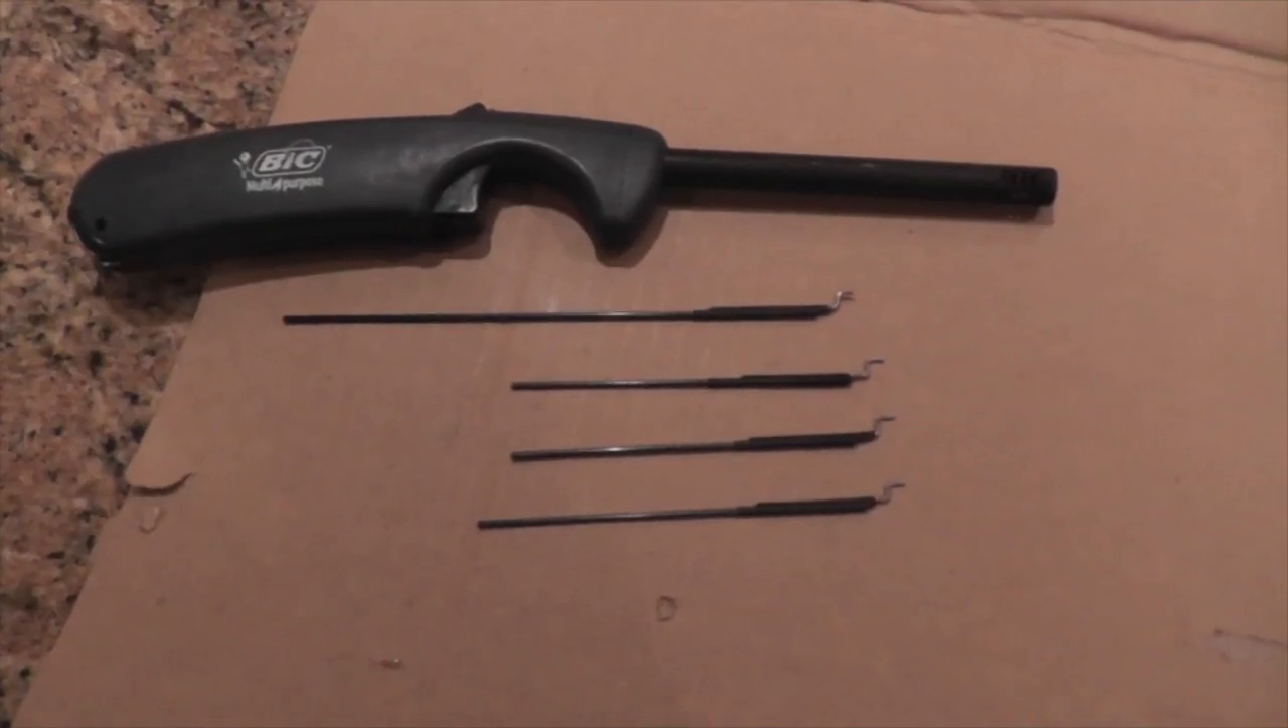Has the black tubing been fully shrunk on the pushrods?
Yes.